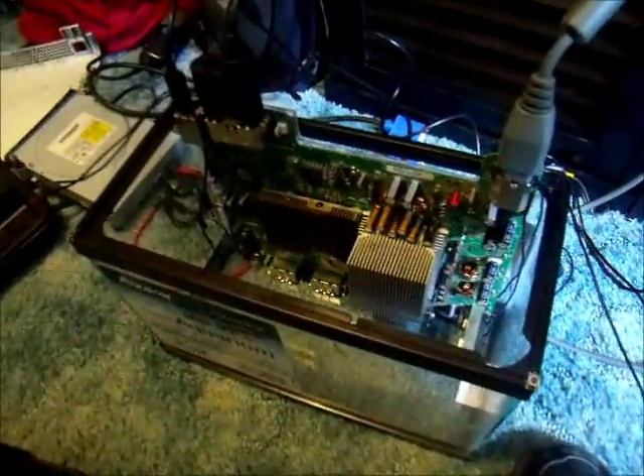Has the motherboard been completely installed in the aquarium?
Yes.